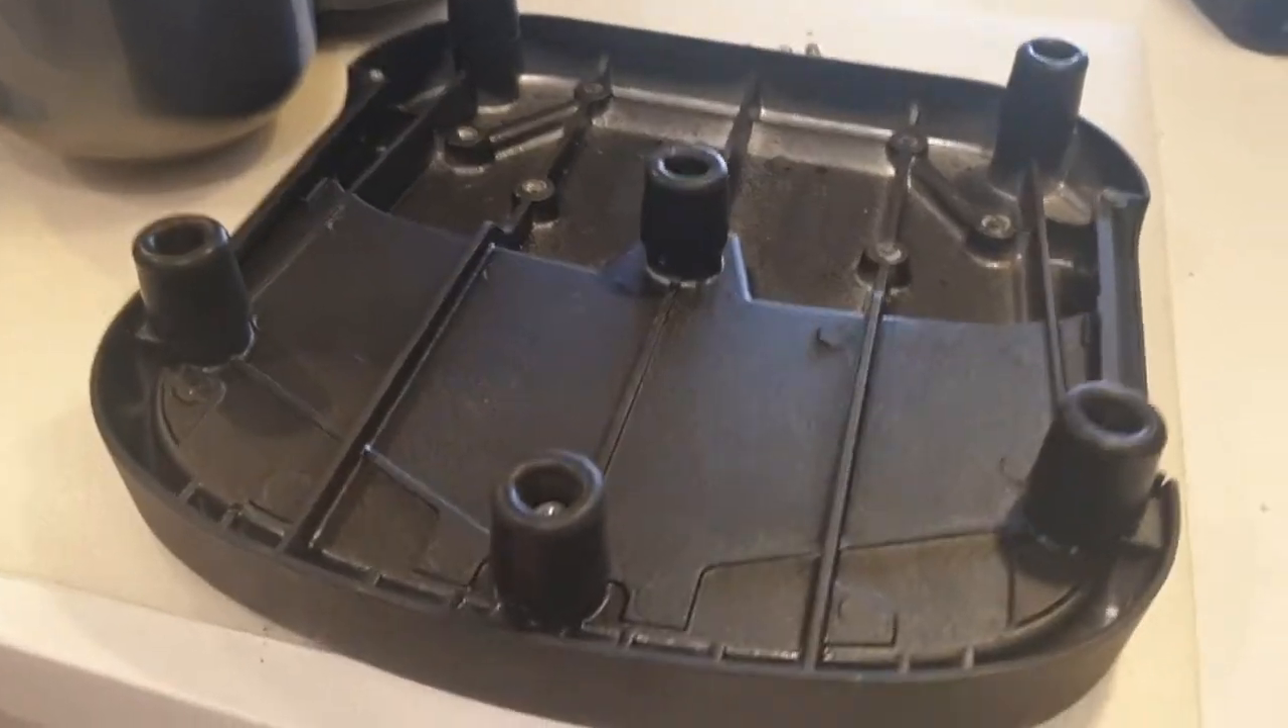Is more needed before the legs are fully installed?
No.